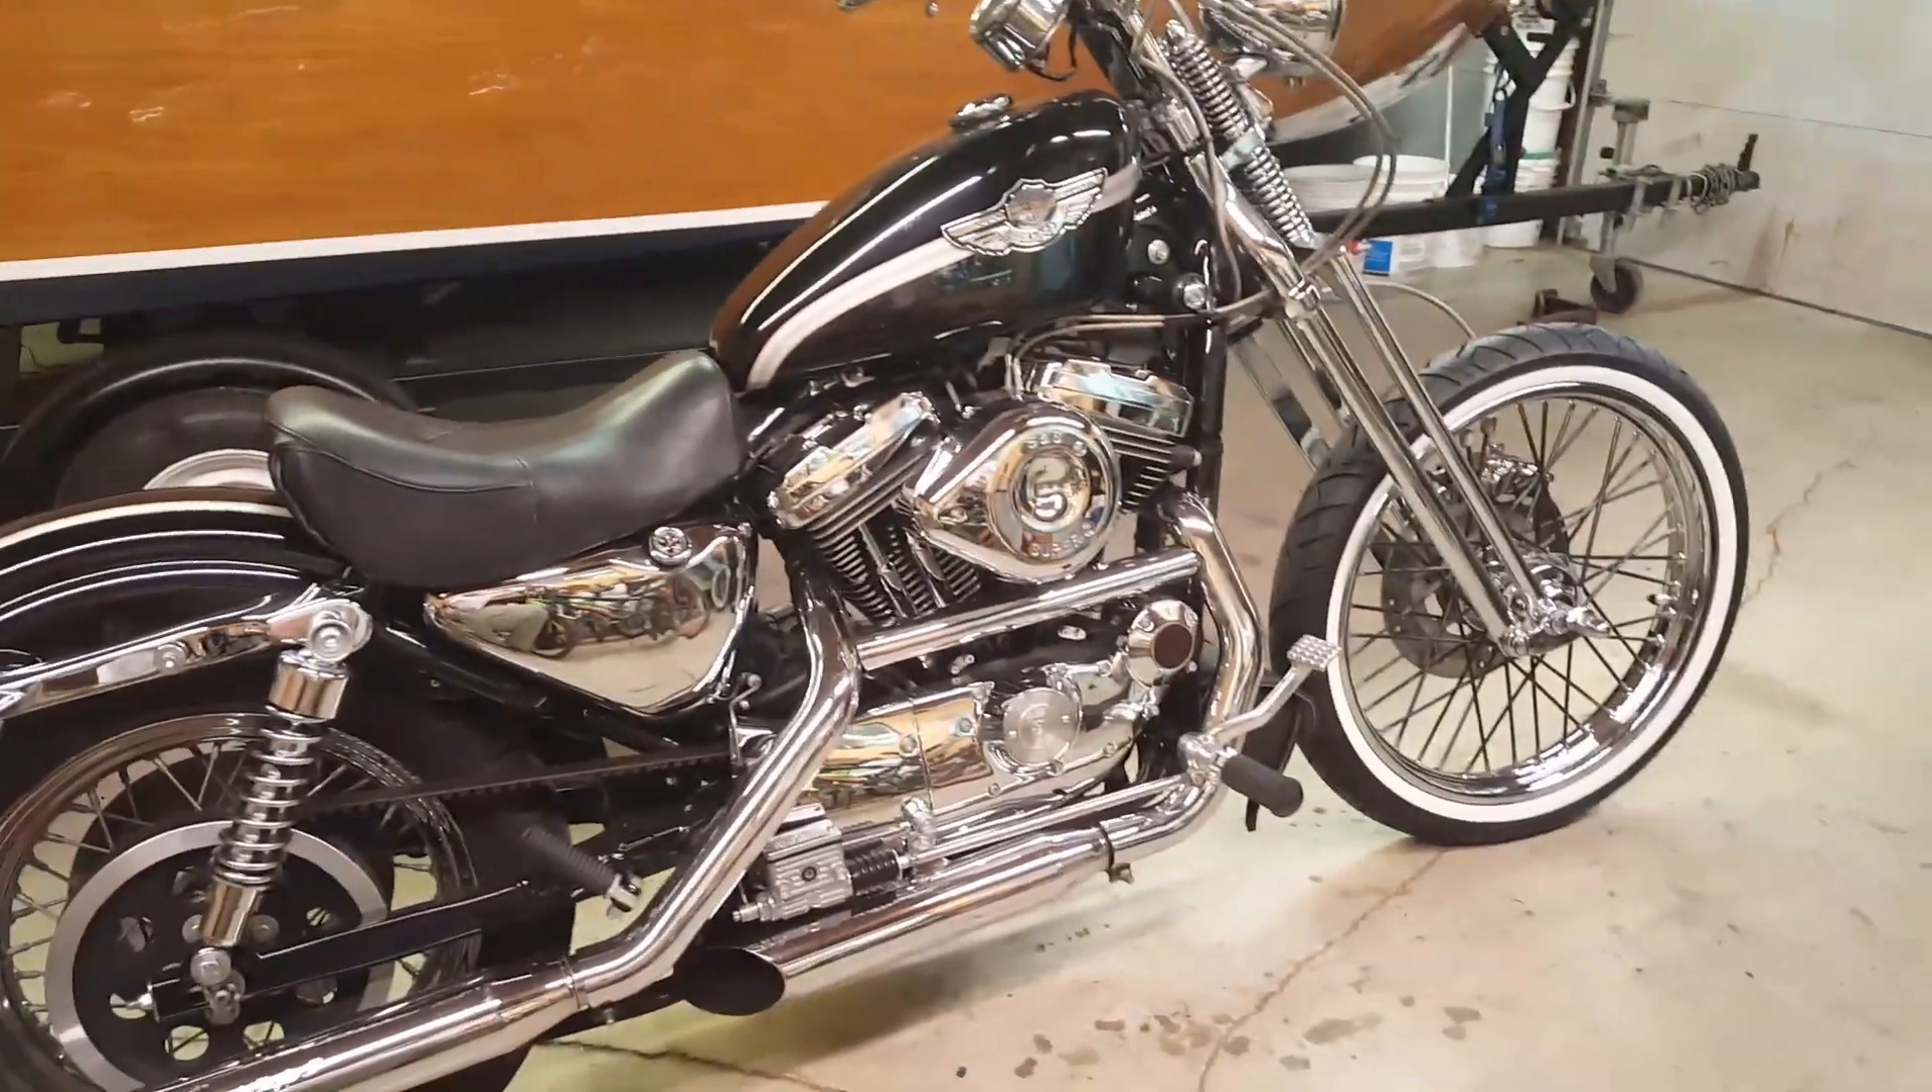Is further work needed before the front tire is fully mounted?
No.